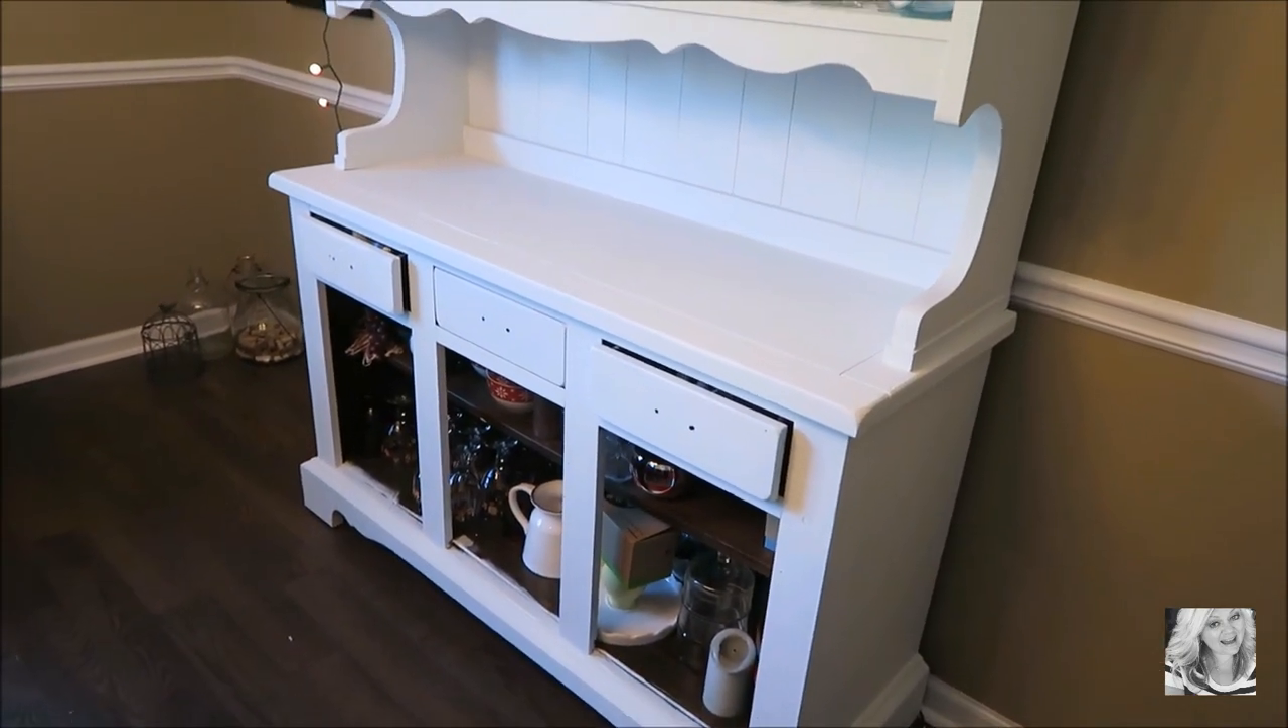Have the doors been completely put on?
No.